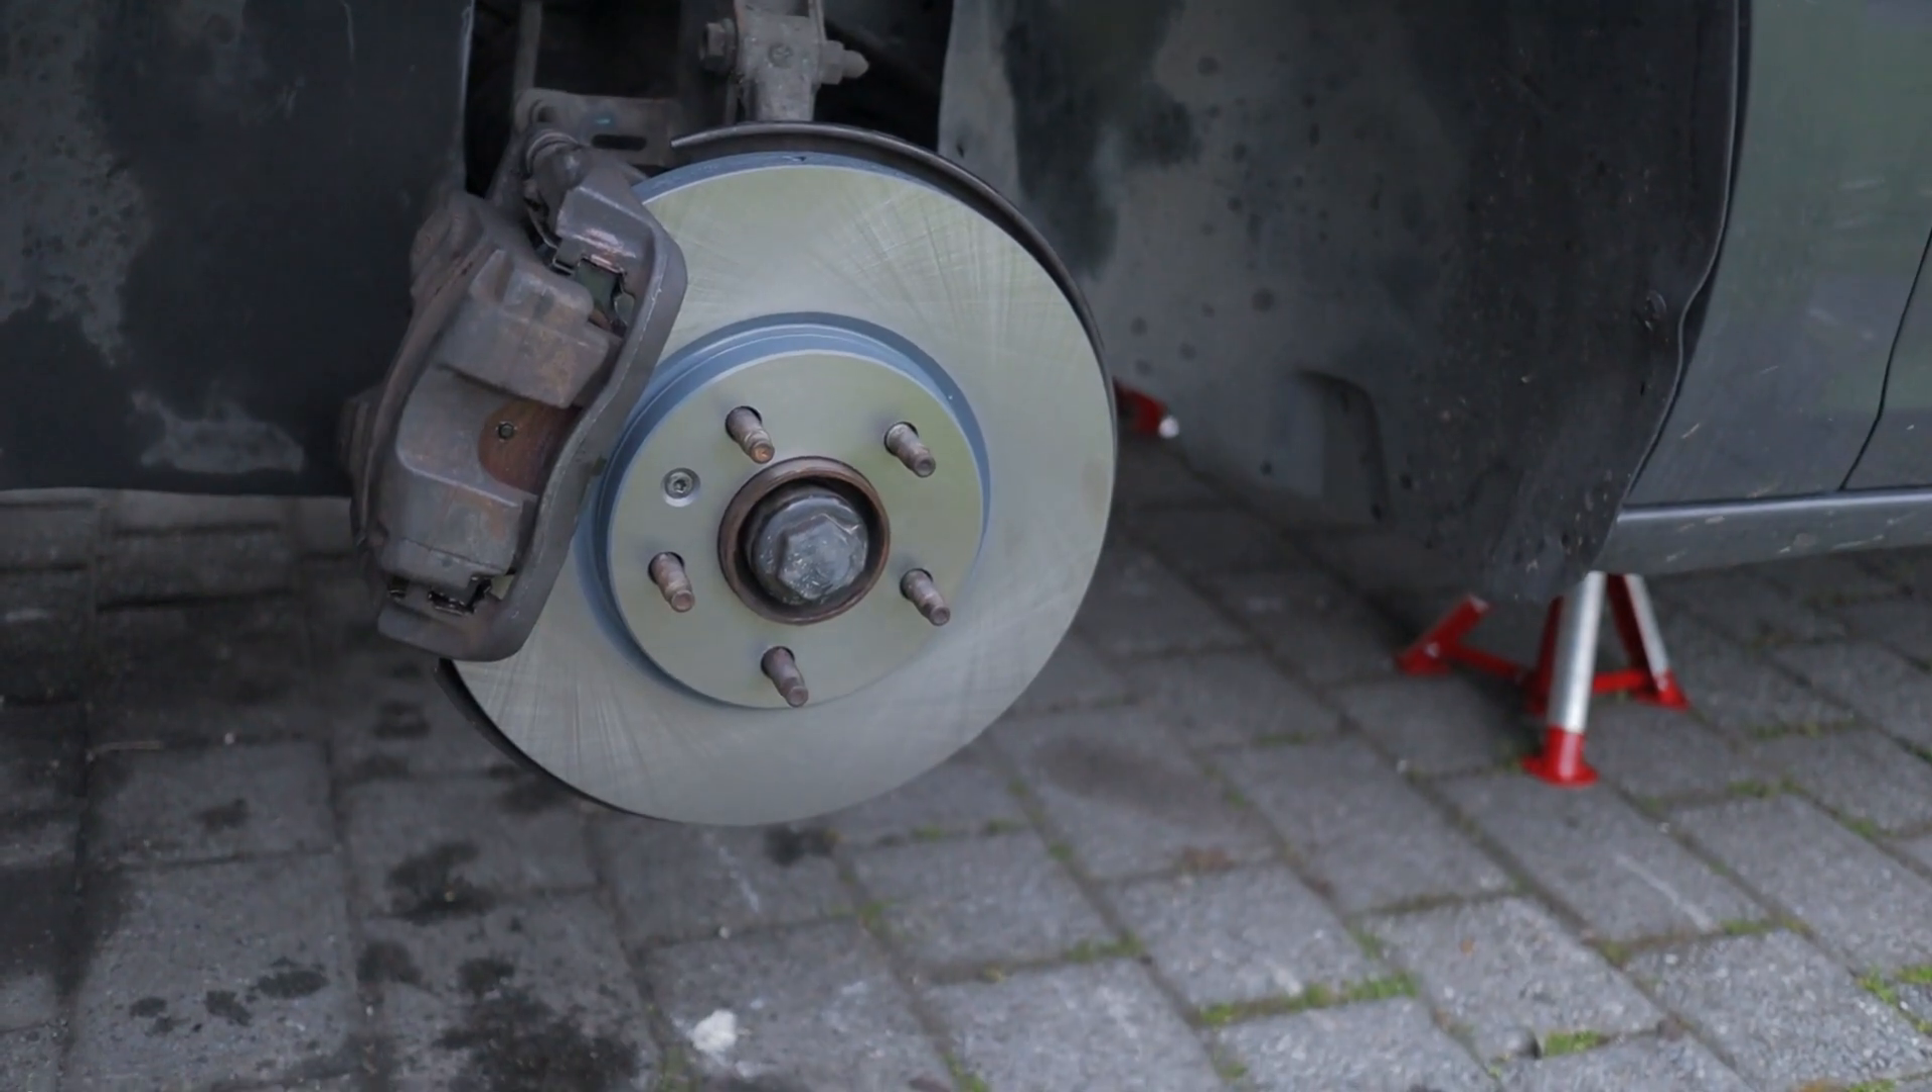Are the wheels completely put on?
No.